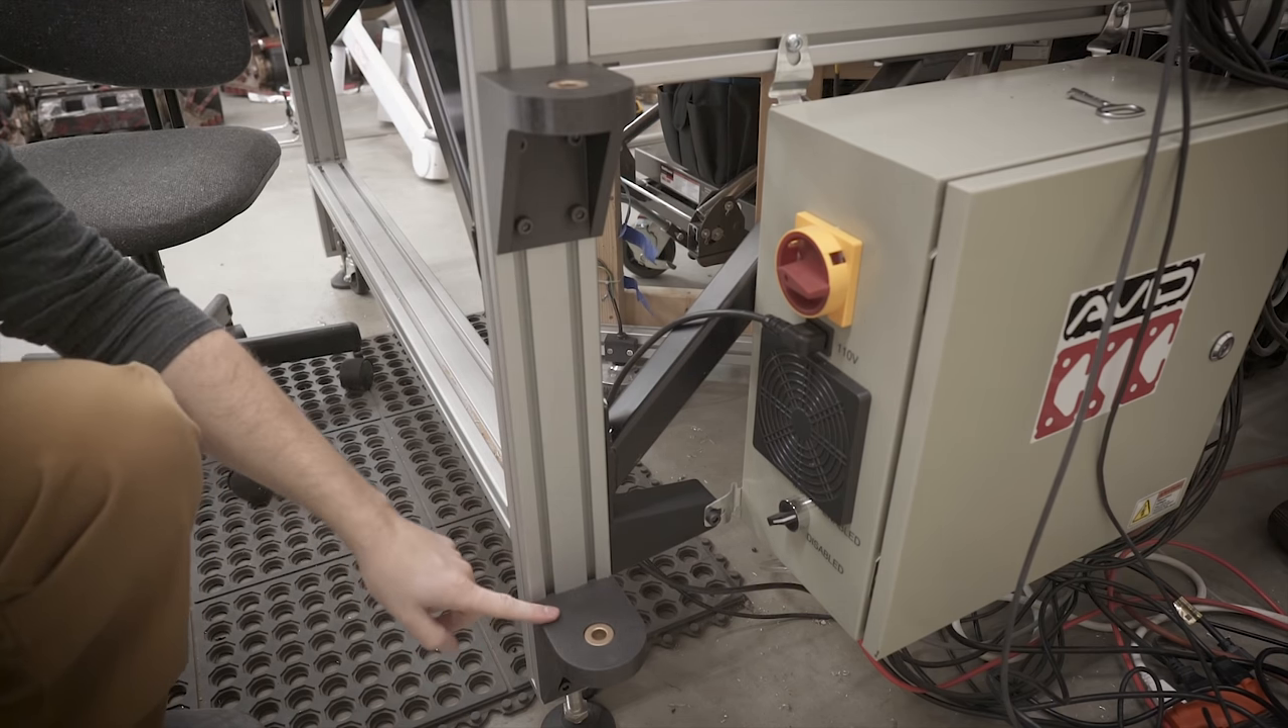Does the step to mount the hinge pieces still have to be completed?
No.